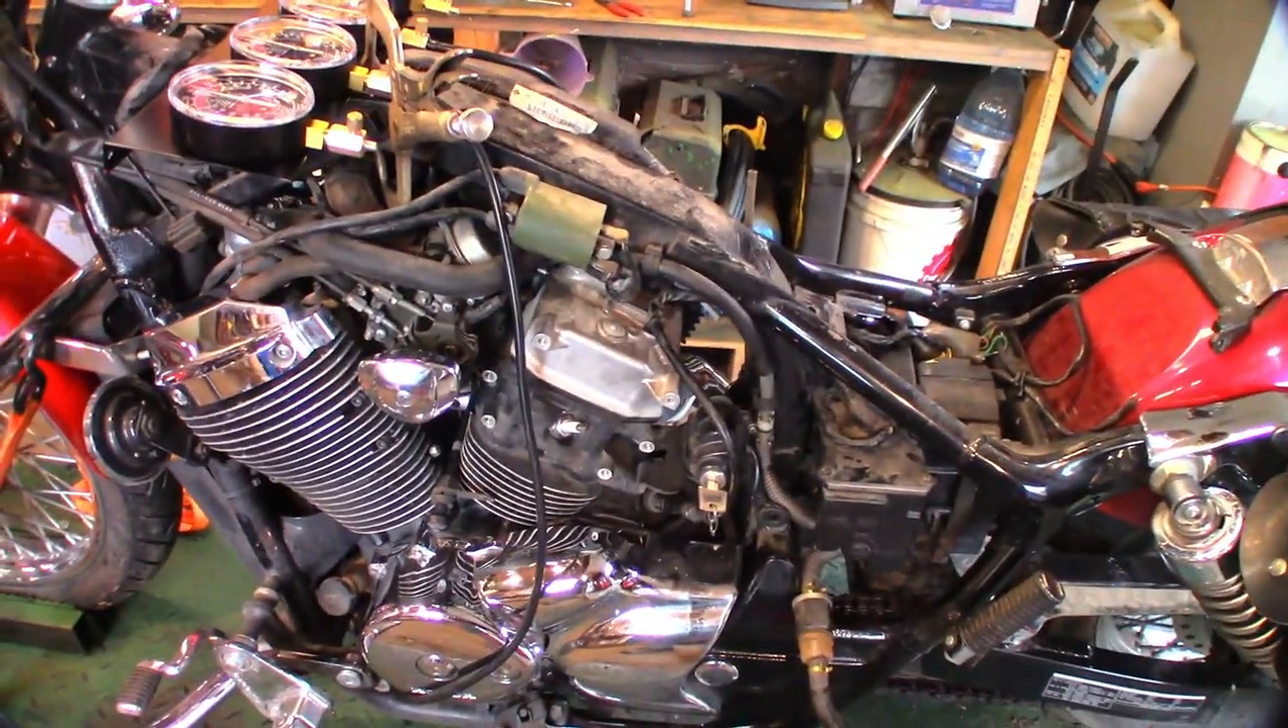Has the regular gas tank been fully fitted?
No.